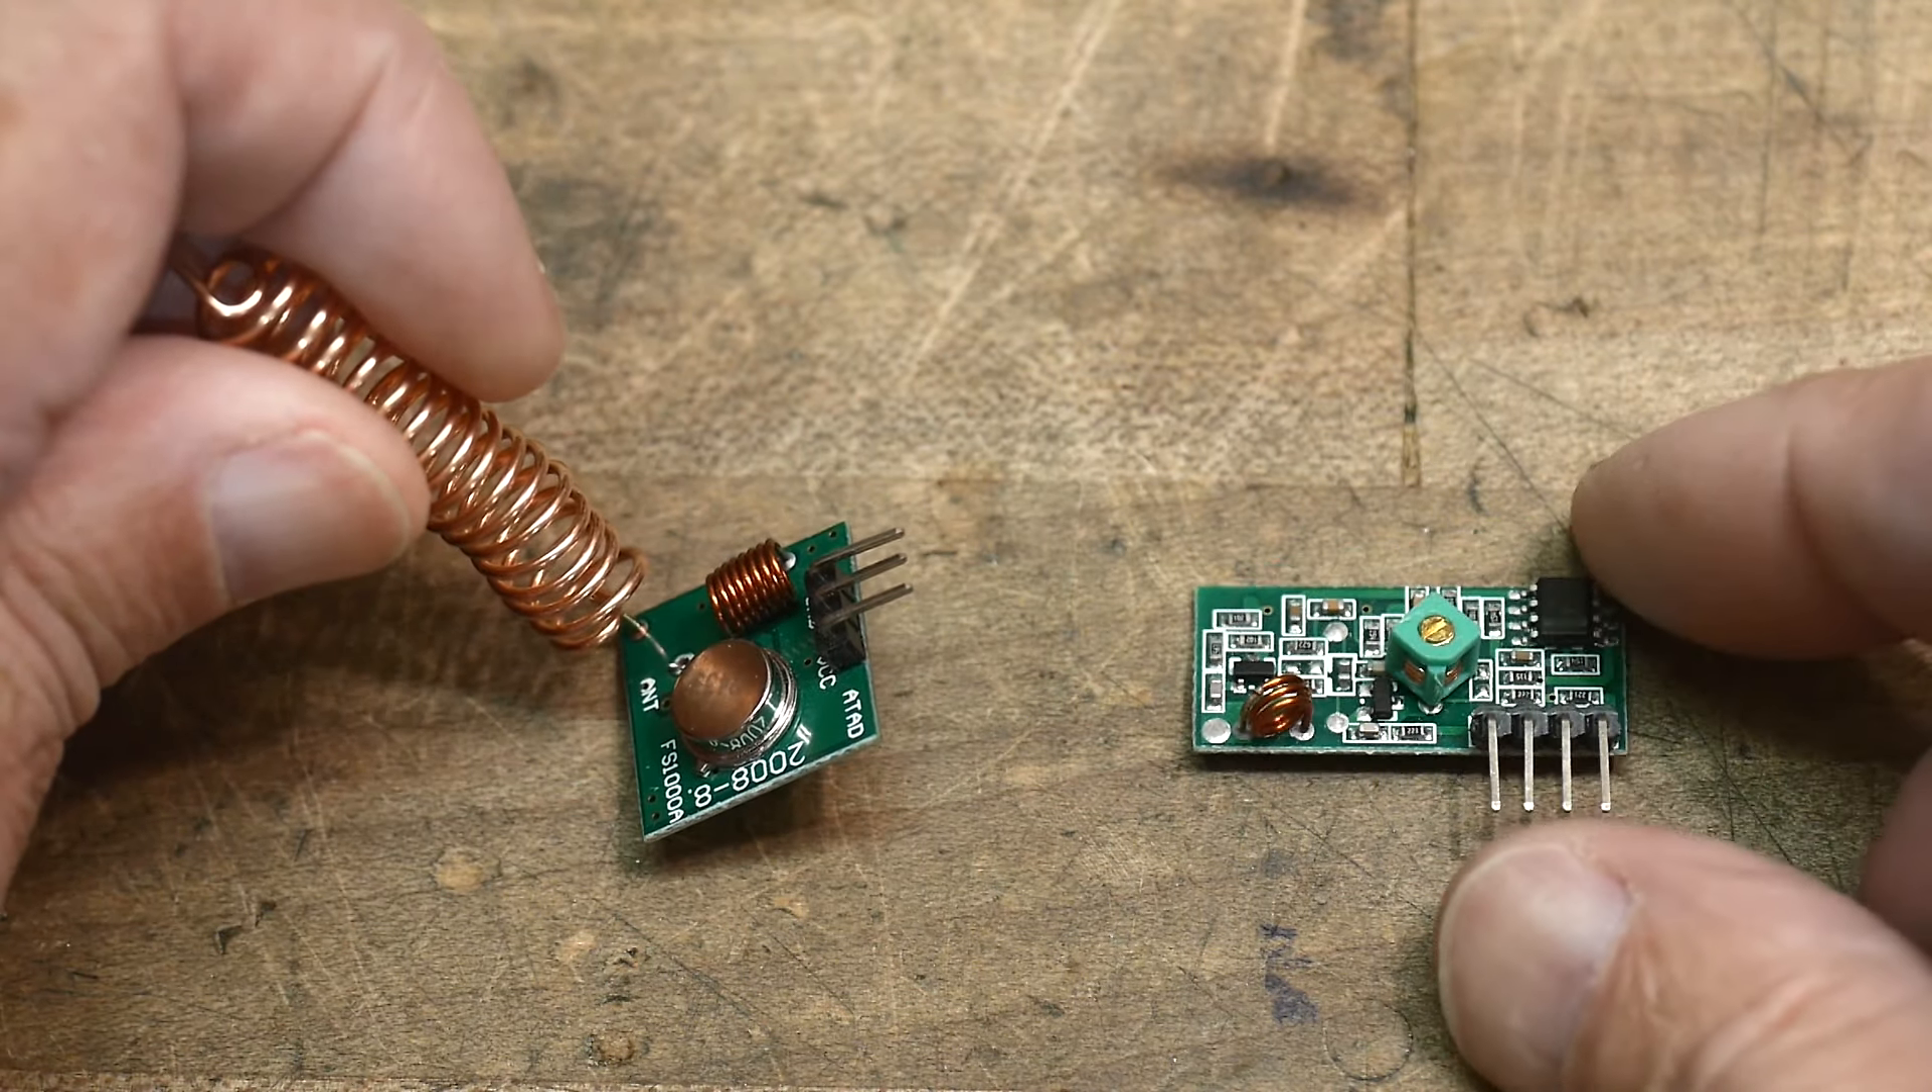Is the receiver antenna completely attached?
No.